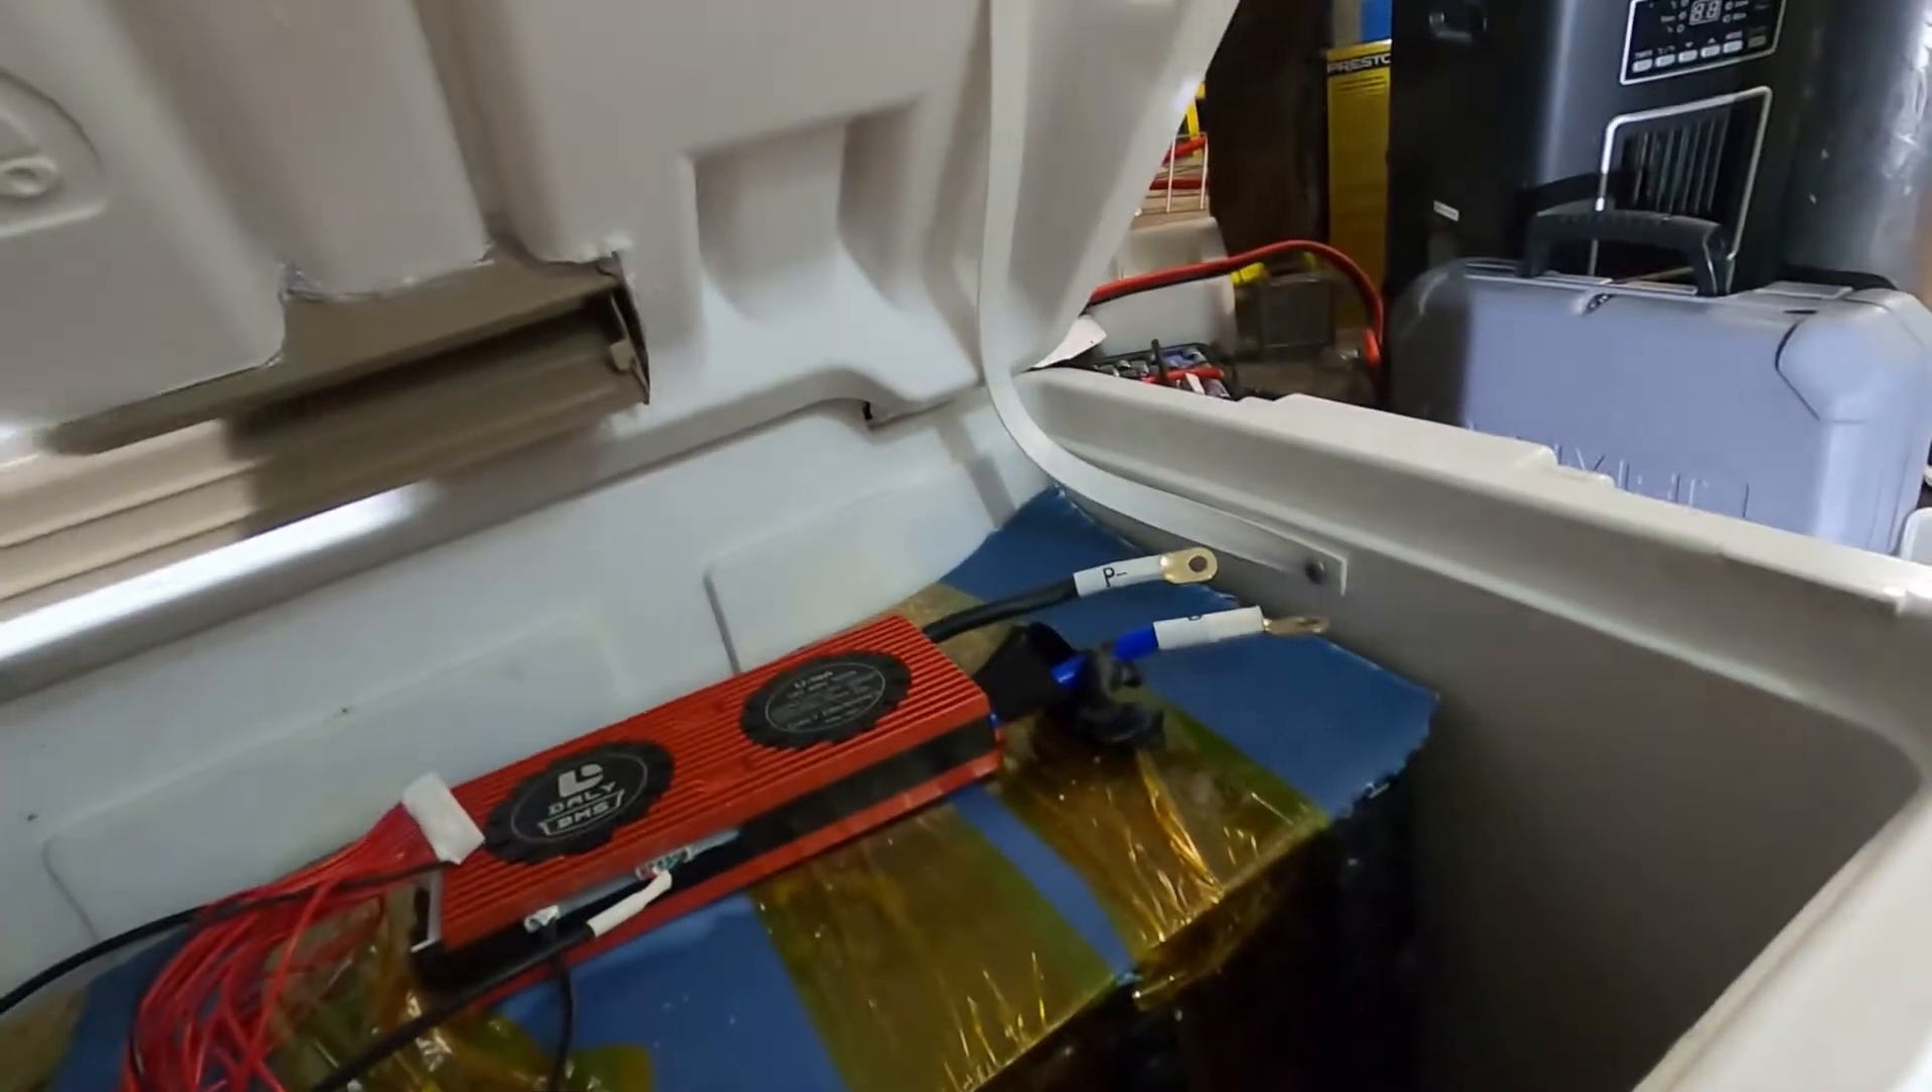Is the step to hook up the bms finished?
No.